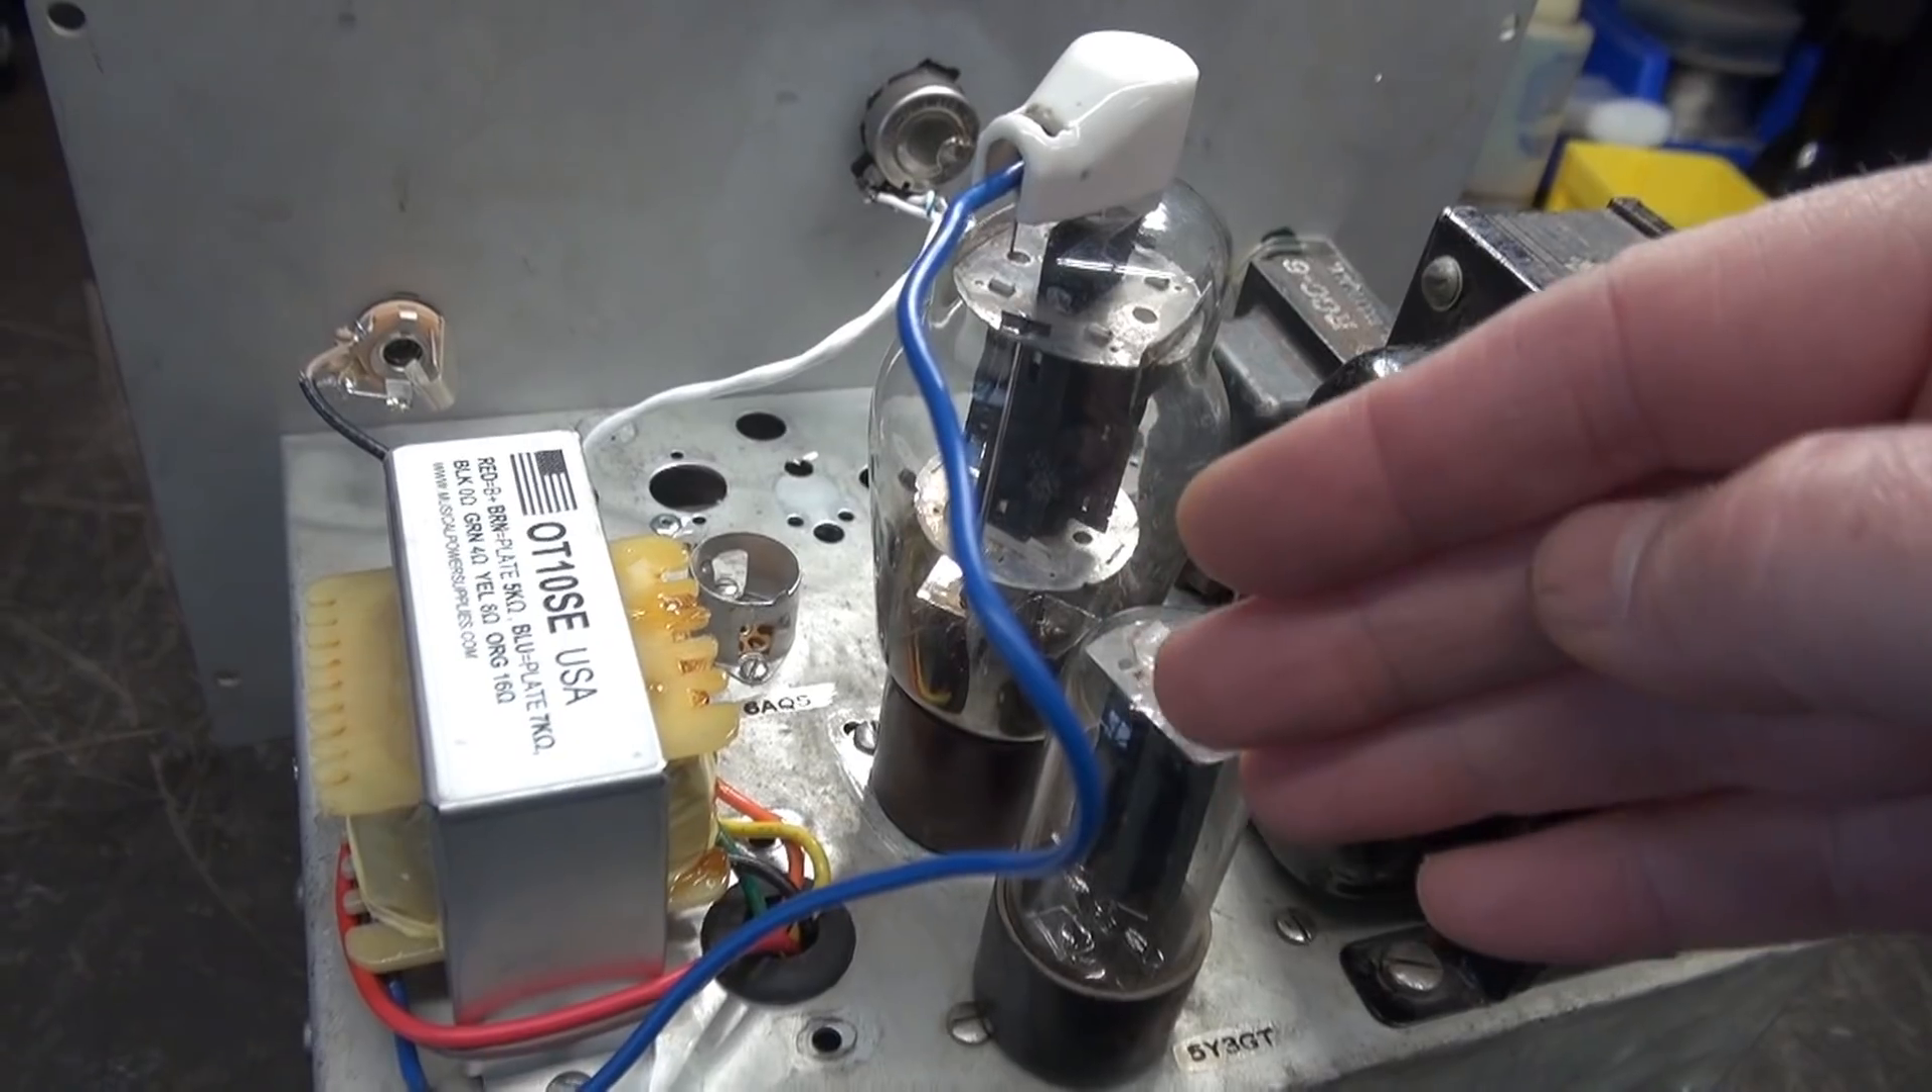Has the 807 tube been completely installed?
Yes.